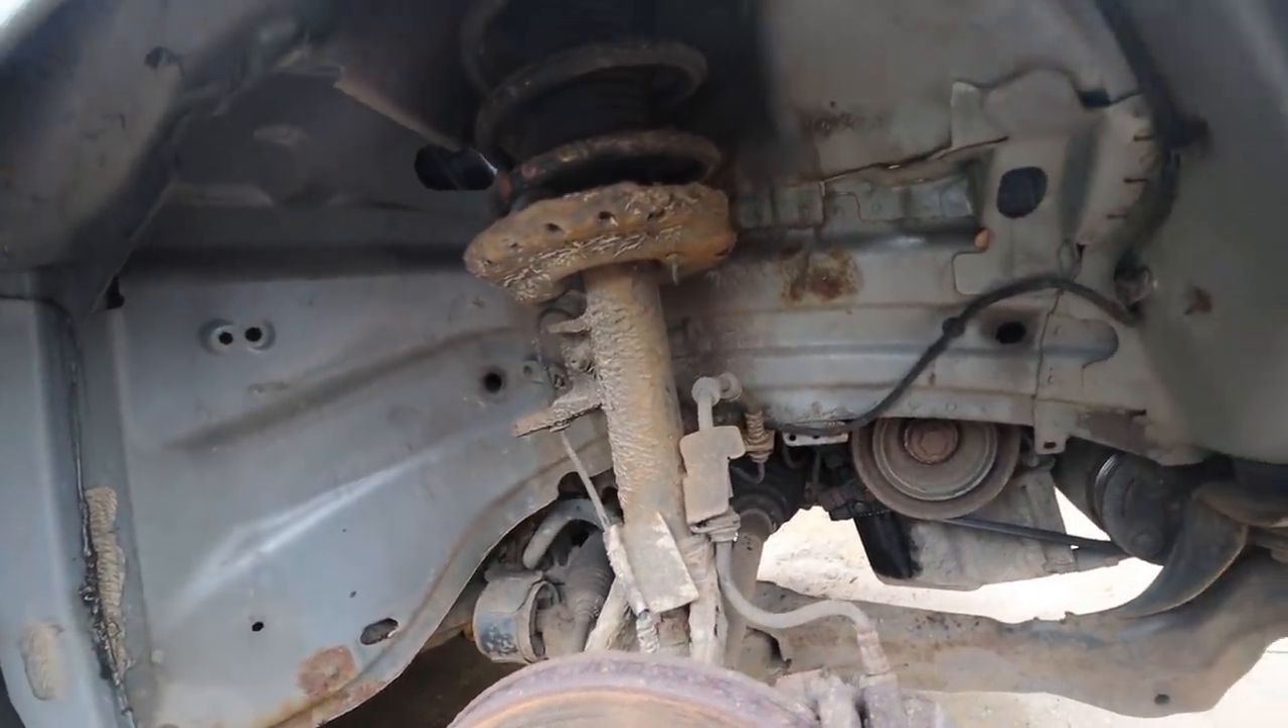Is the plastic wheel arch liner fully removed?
Yes.